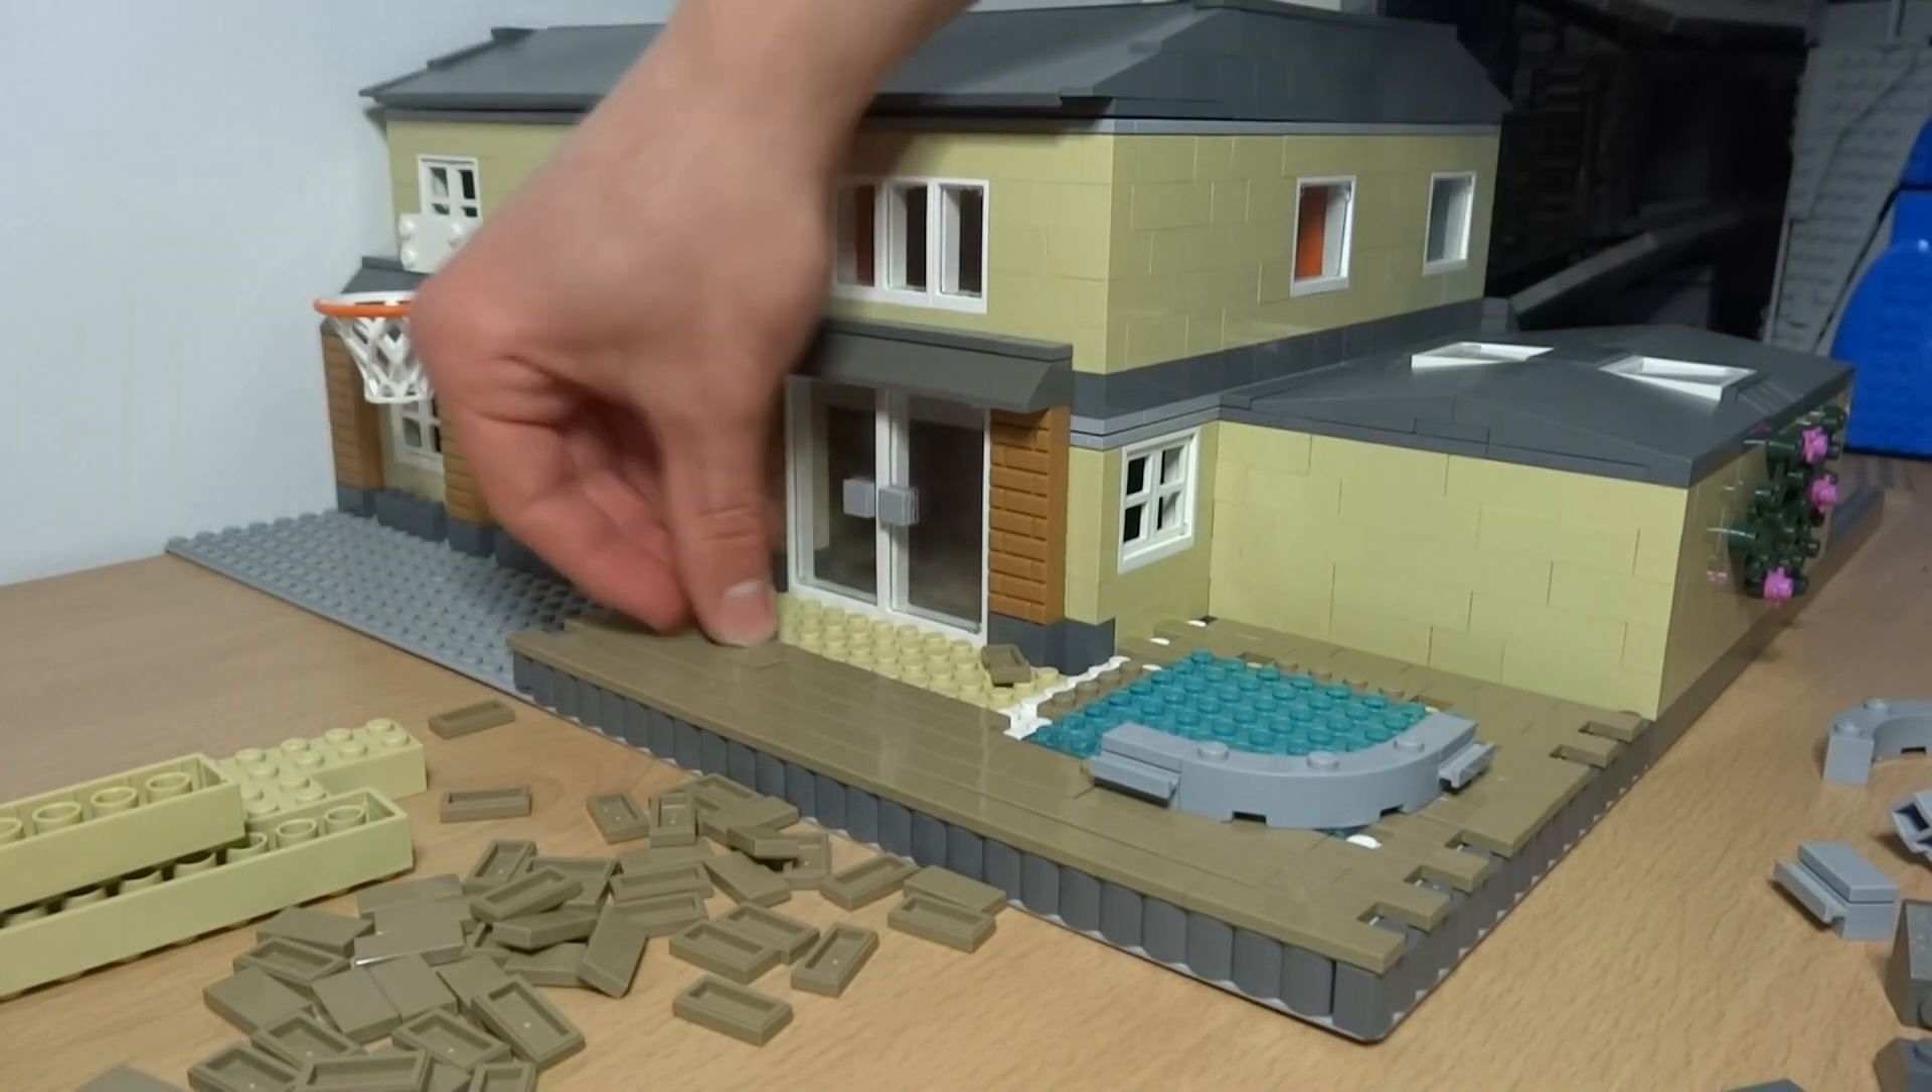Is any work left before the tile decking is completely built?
Yes.